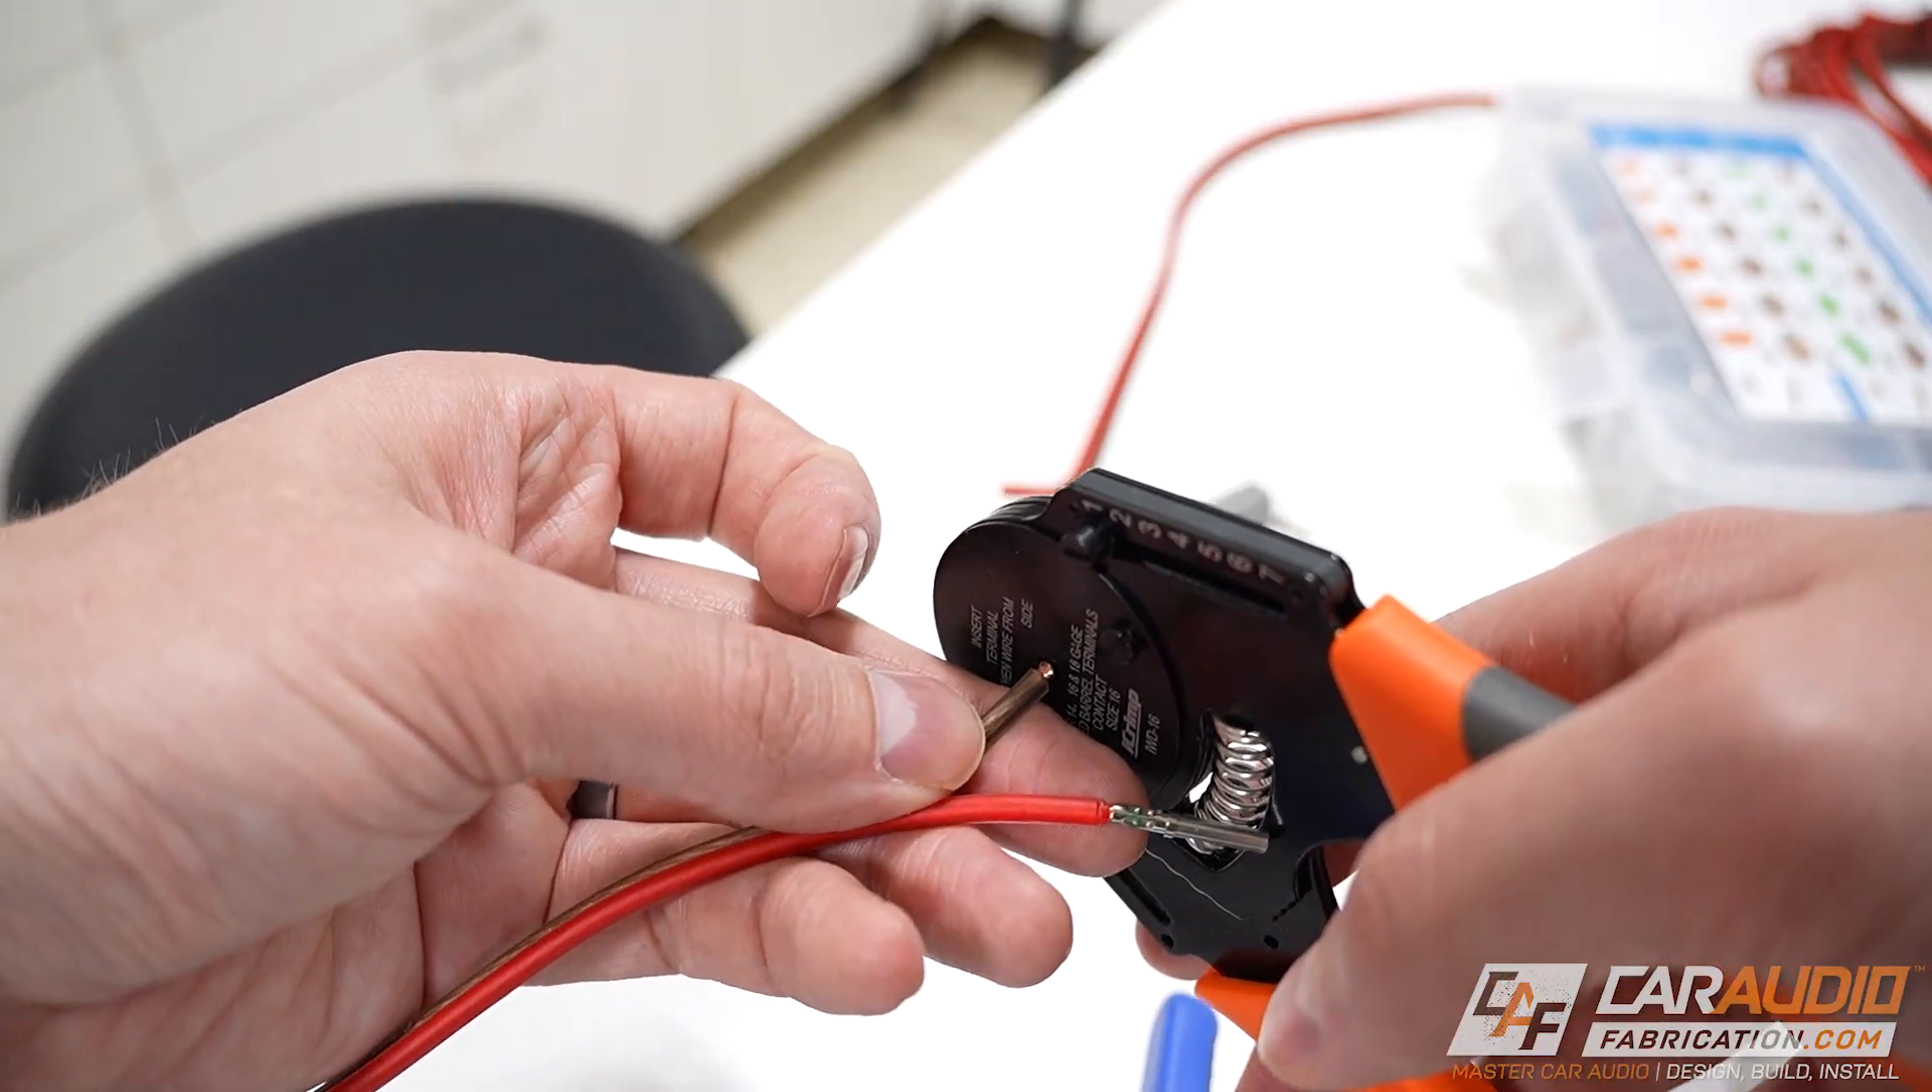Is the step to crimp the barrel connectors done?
No.